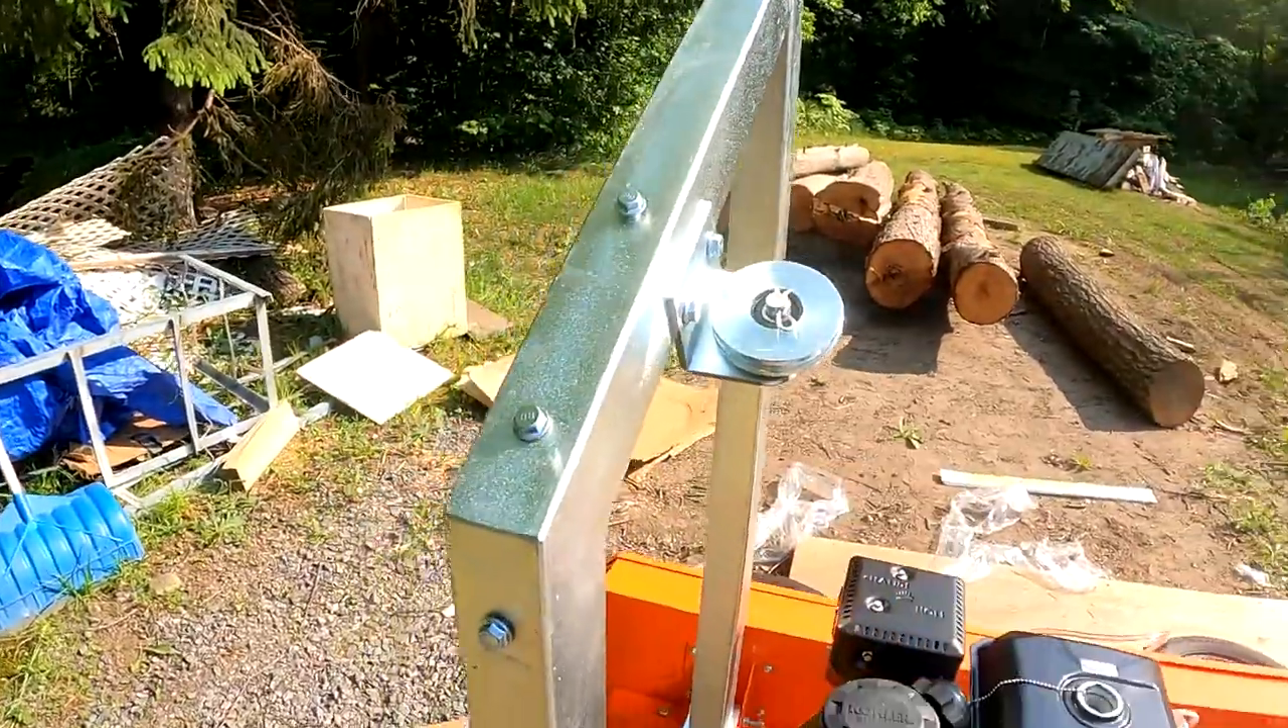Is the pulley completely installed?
Yes.